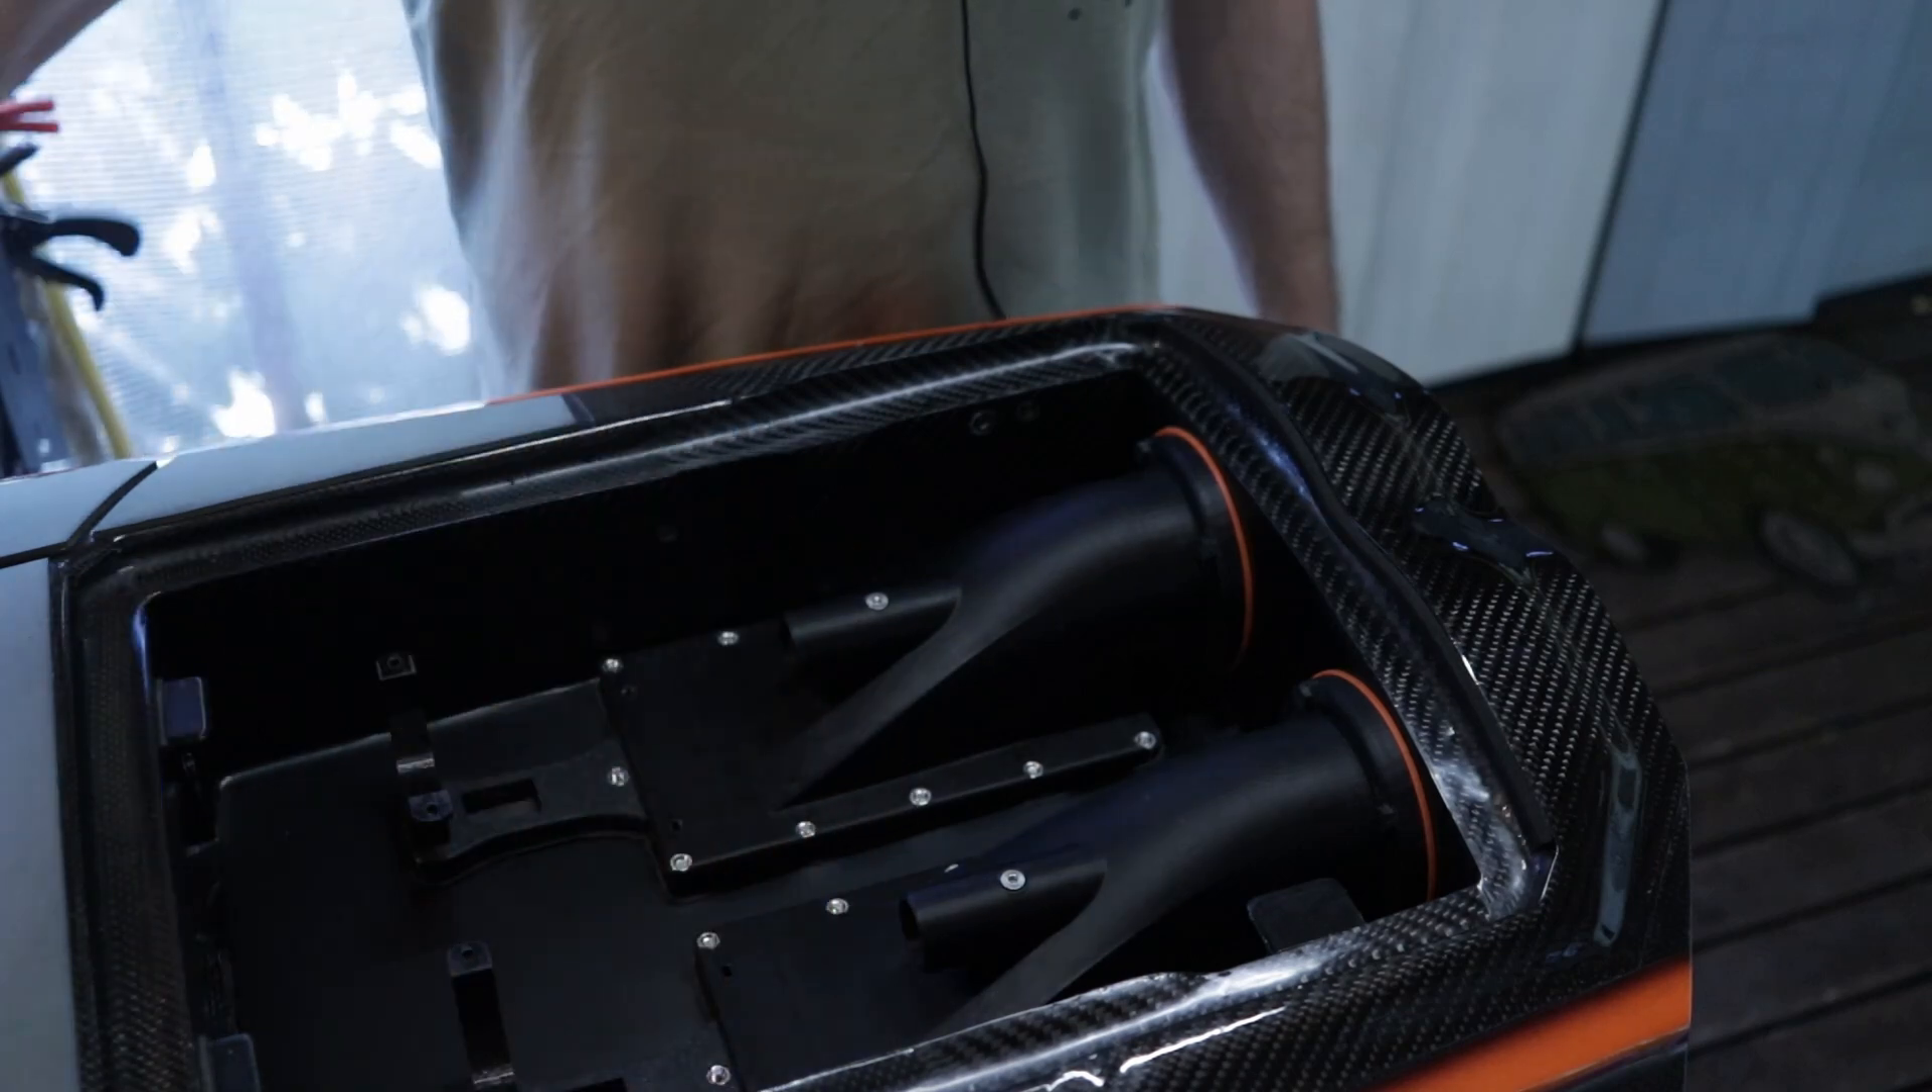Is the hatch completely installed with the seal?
No.